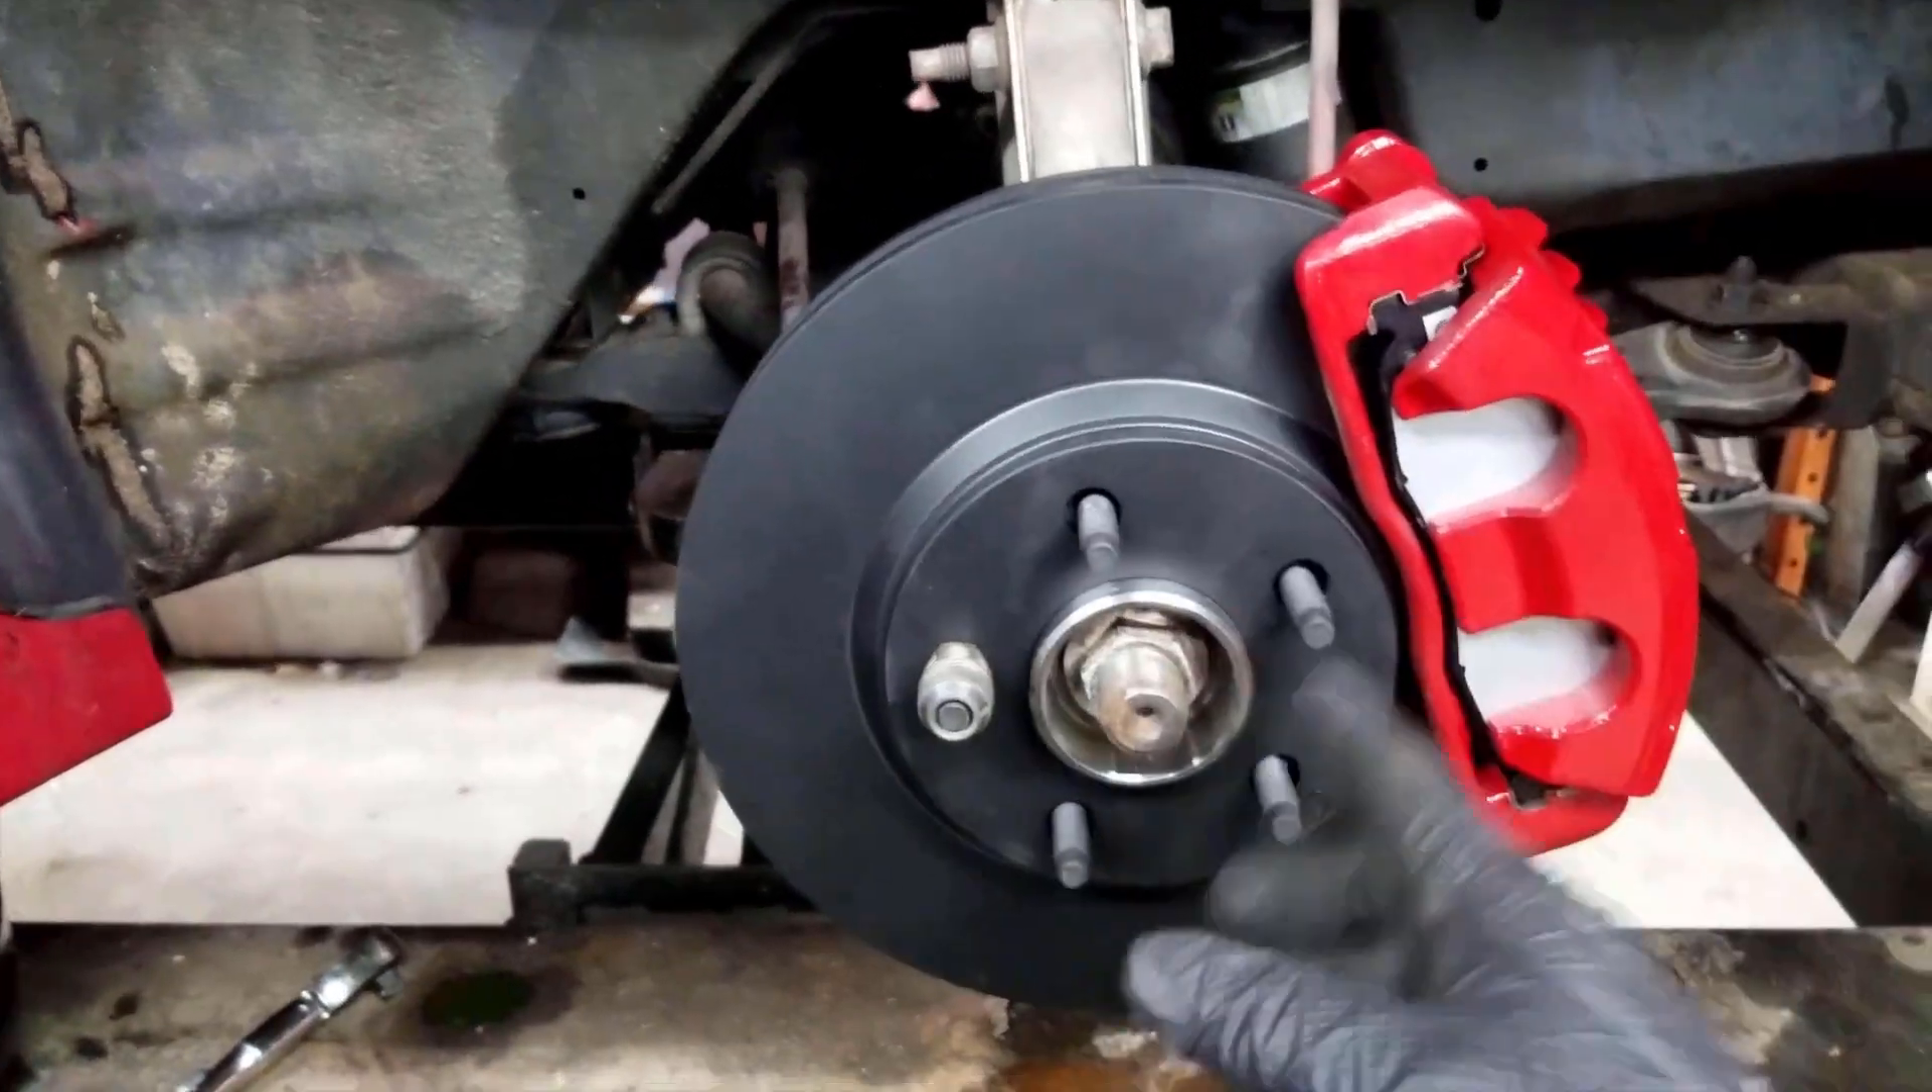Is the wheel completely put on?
No.